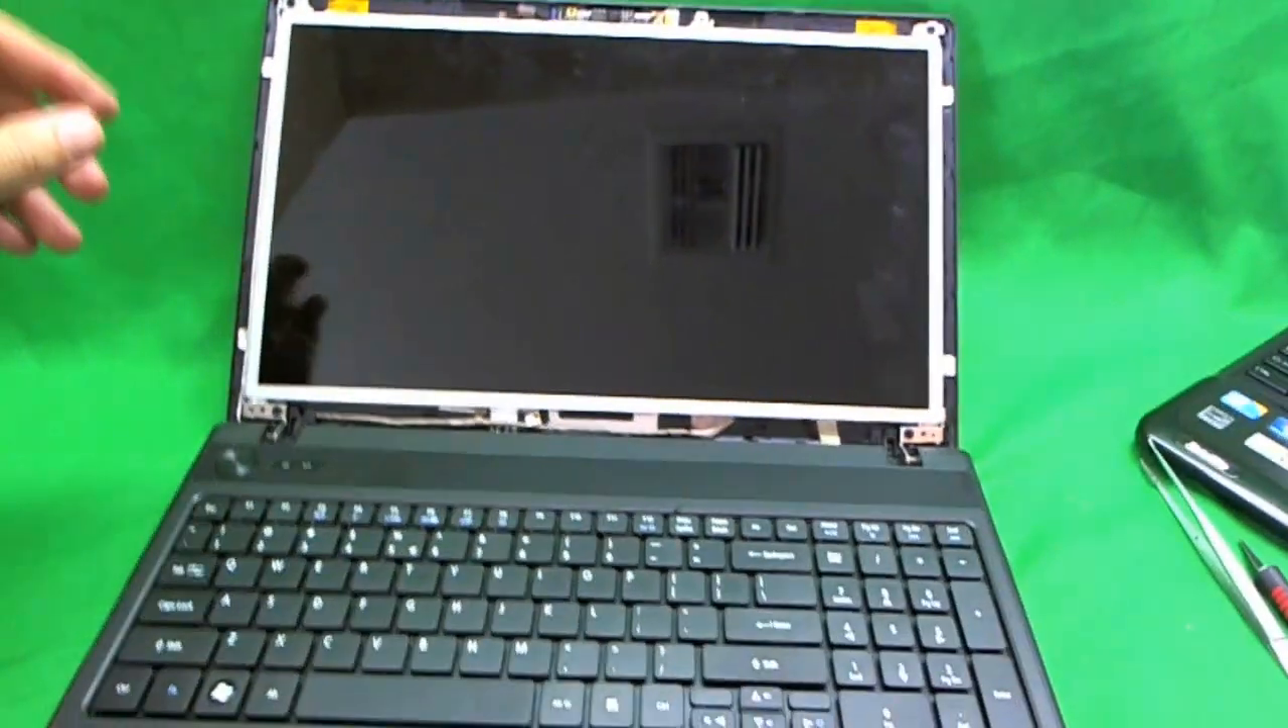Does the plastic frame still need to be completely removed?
No.